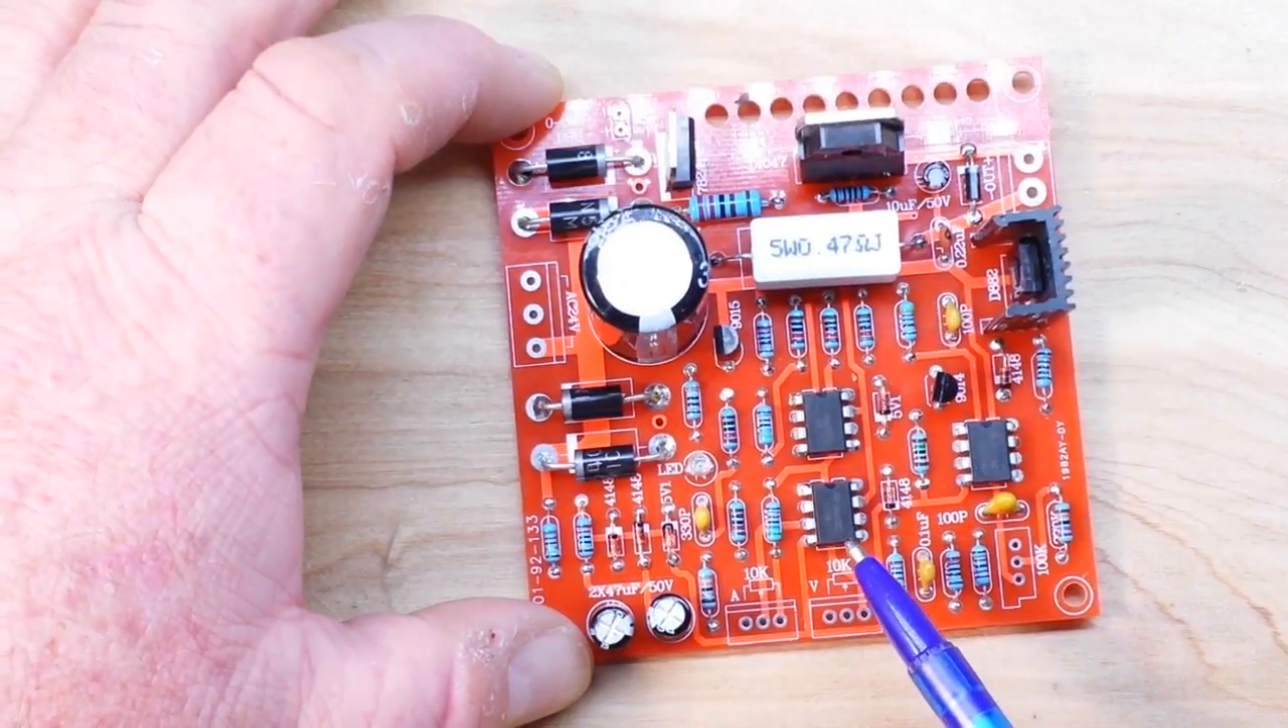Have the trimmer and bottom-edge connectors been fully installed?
No.